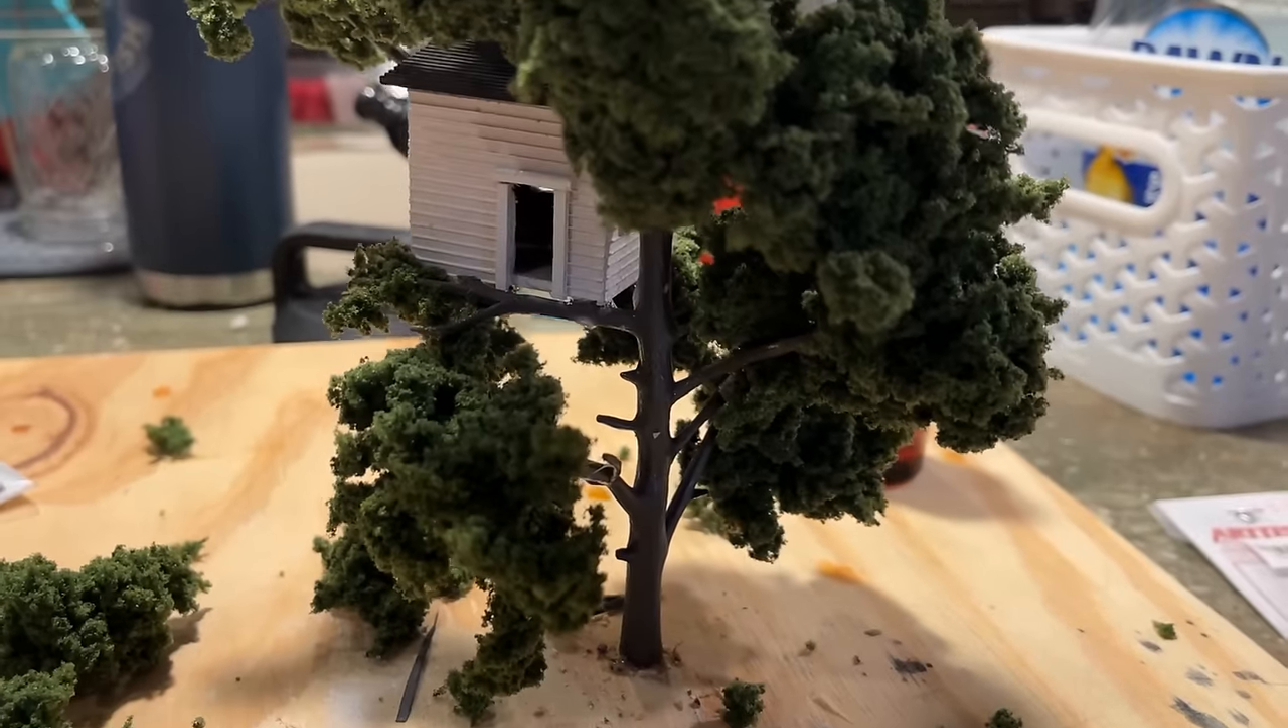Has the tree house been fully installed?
Yes.